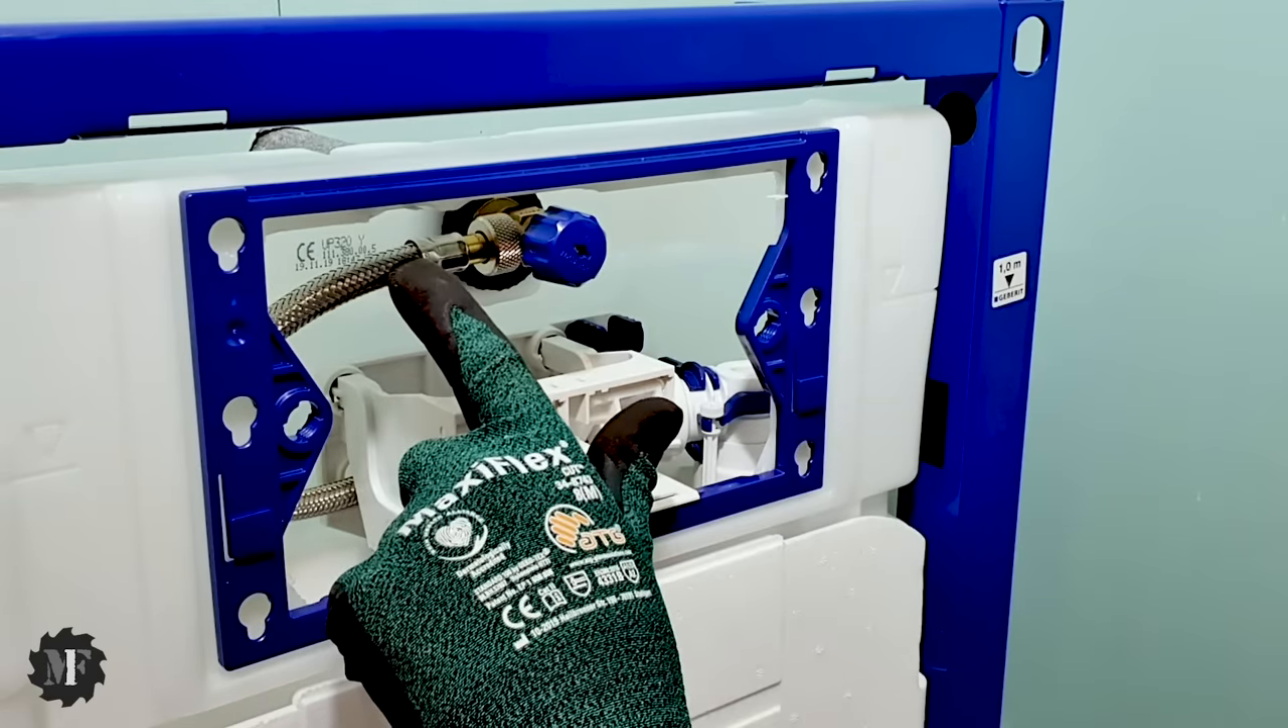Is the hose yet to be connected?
No.